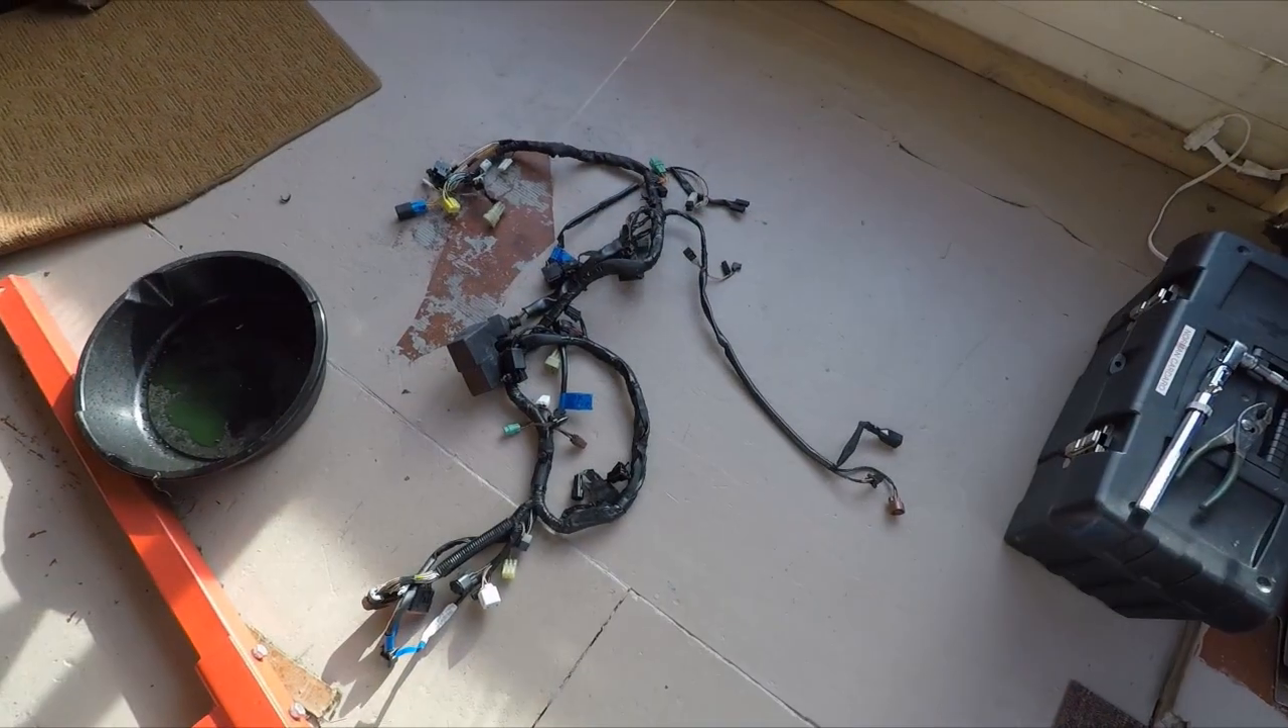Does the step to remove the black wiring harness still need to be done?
No.